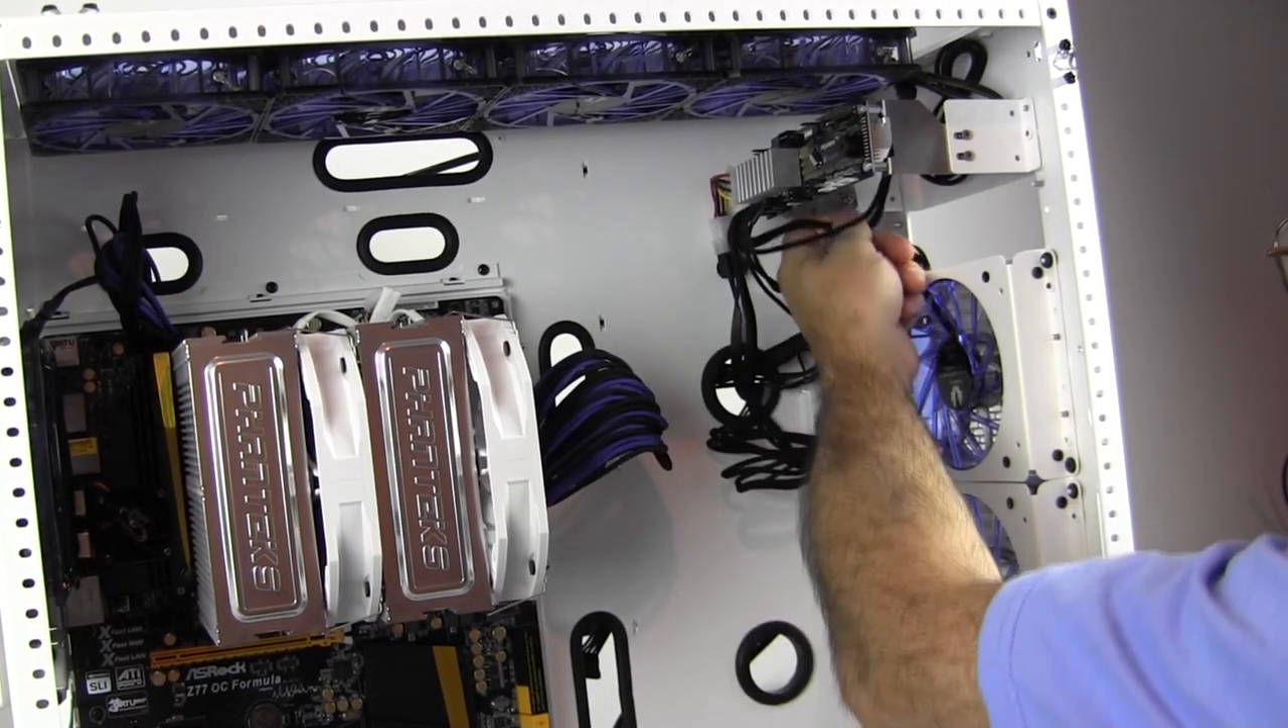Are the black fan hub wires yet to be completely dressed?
Yes.